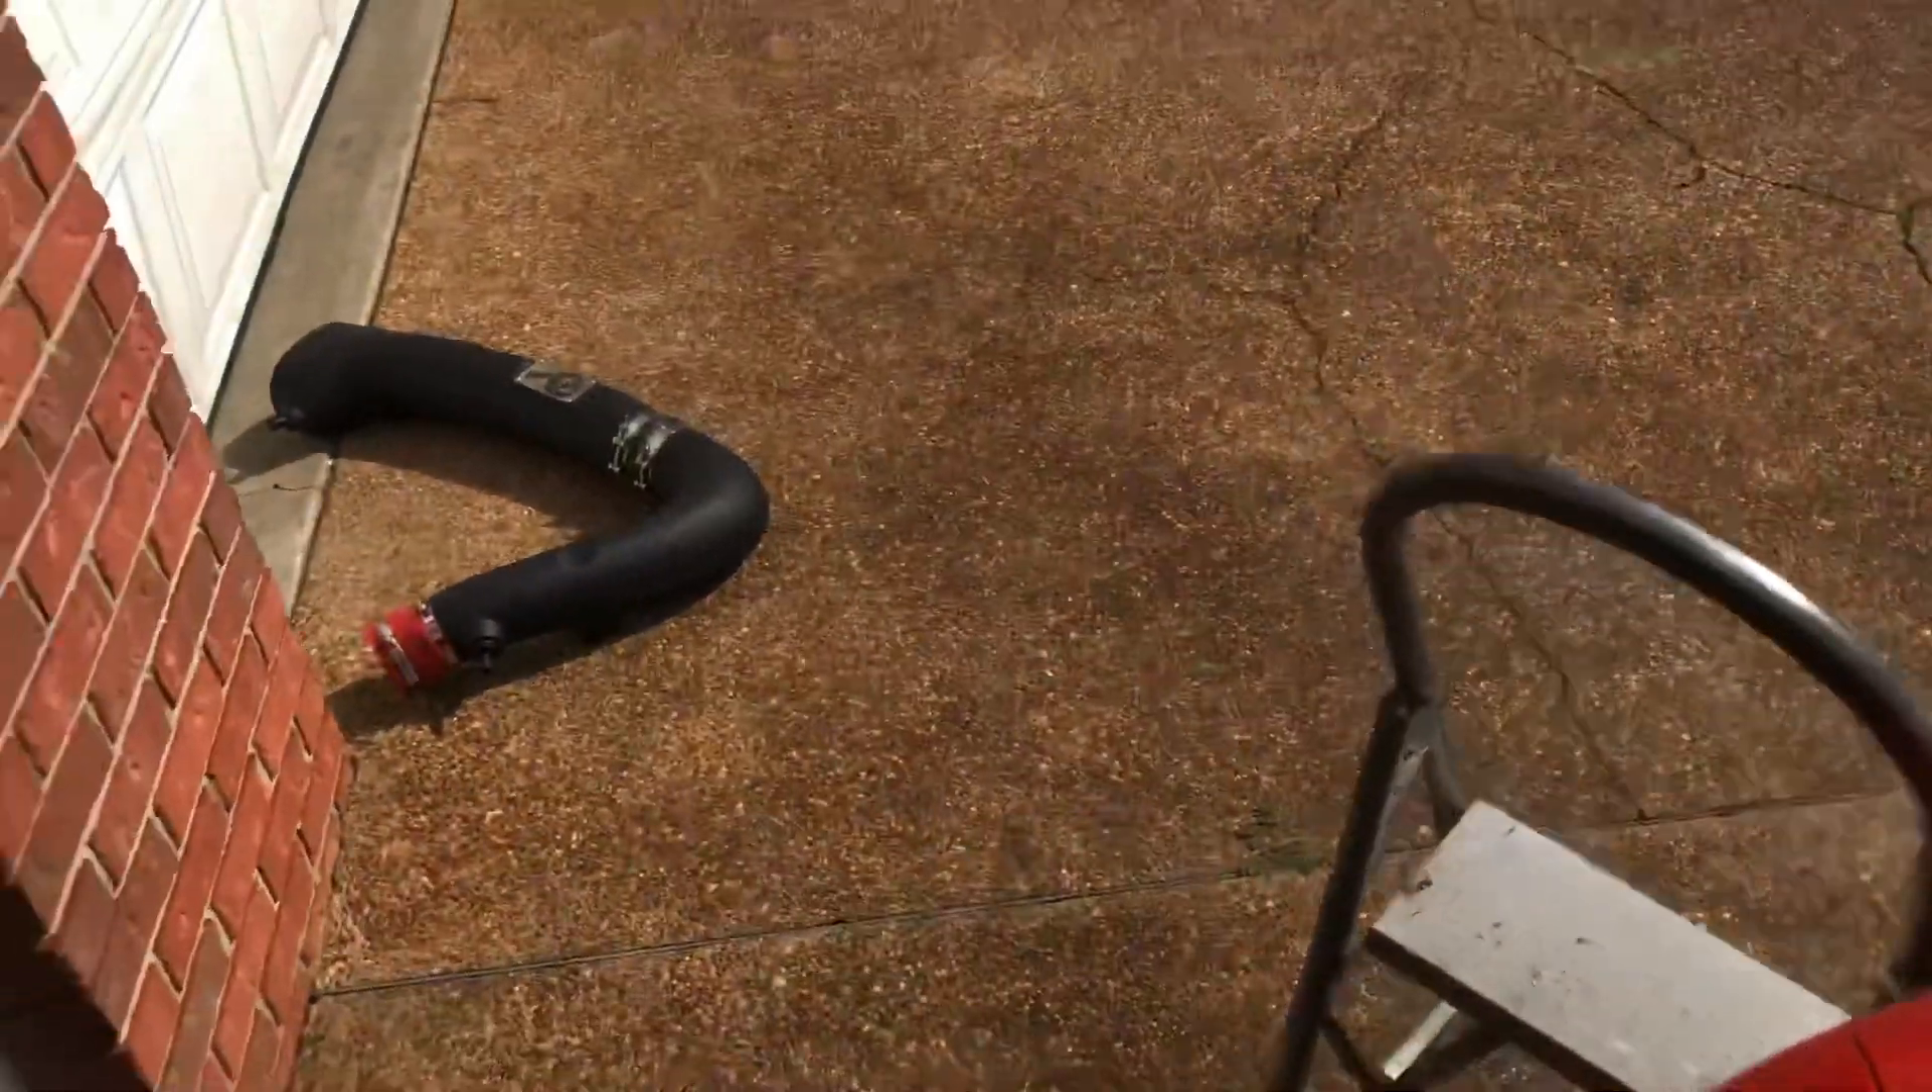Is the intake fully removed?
Yes.